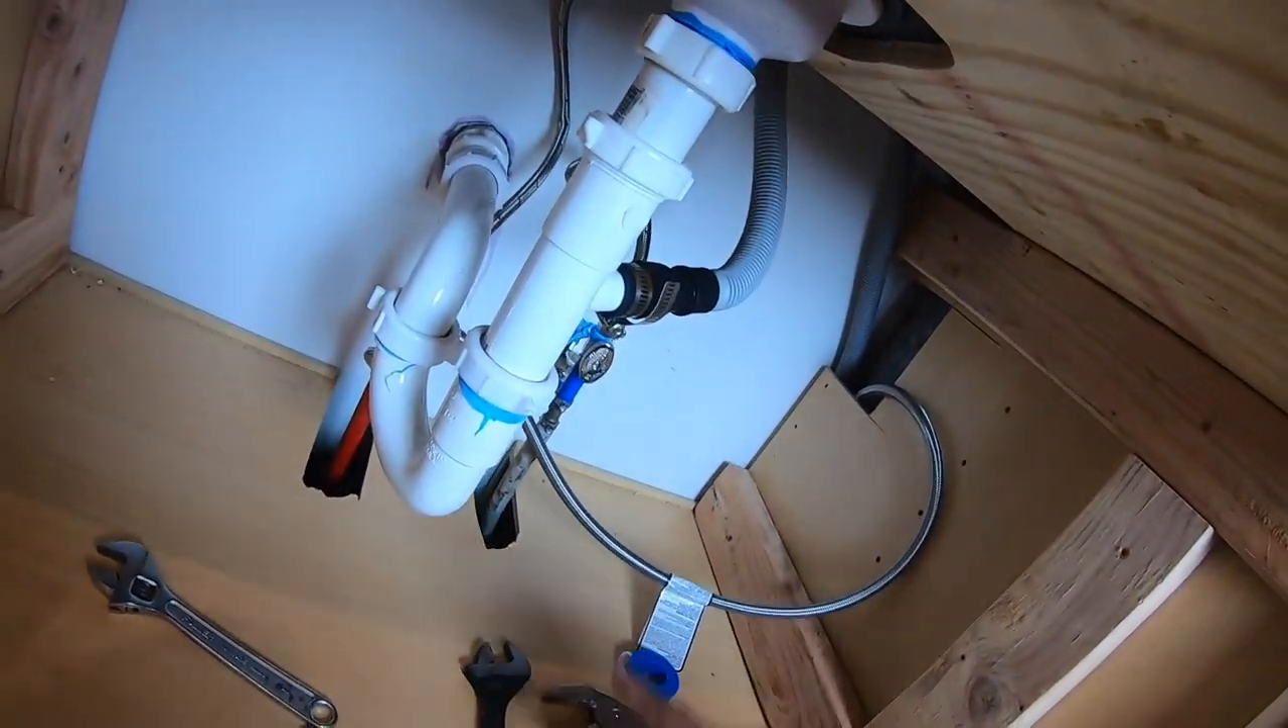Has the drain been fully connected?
Yes.